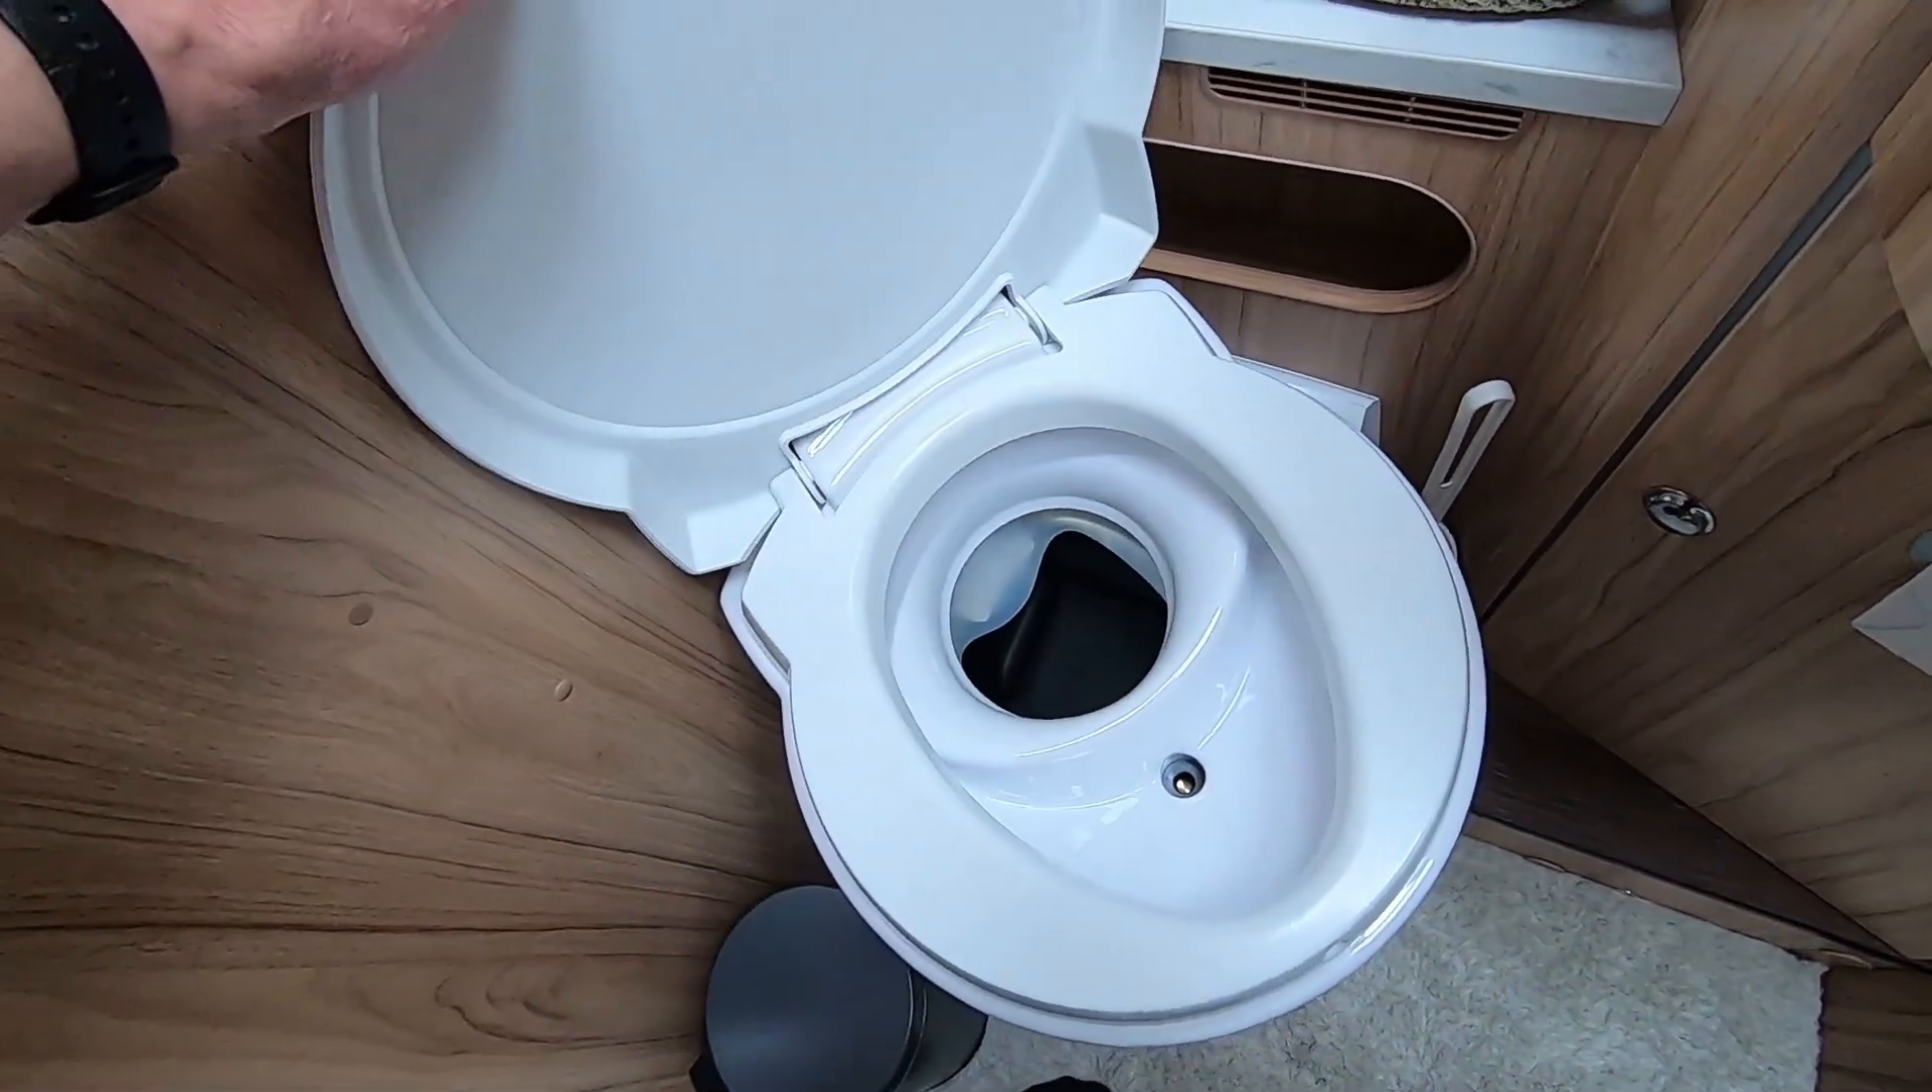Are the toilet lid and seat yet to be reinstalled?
No.